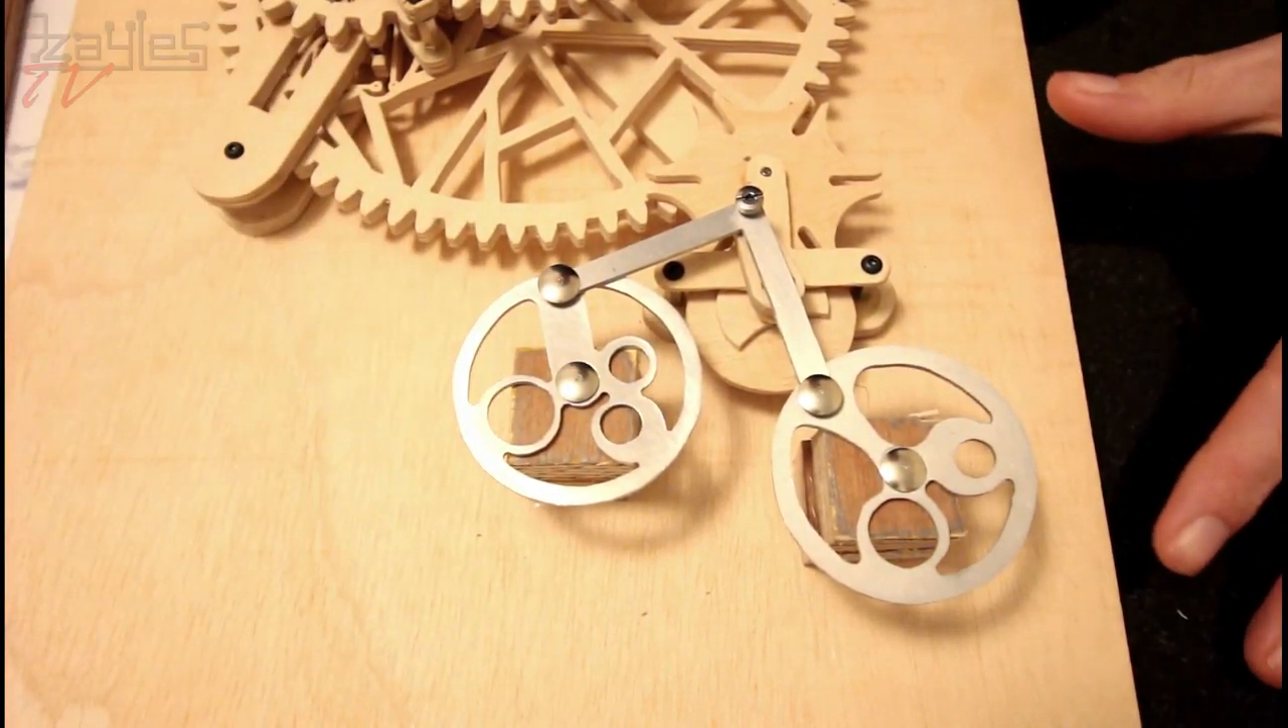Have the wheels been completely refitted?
Yes.